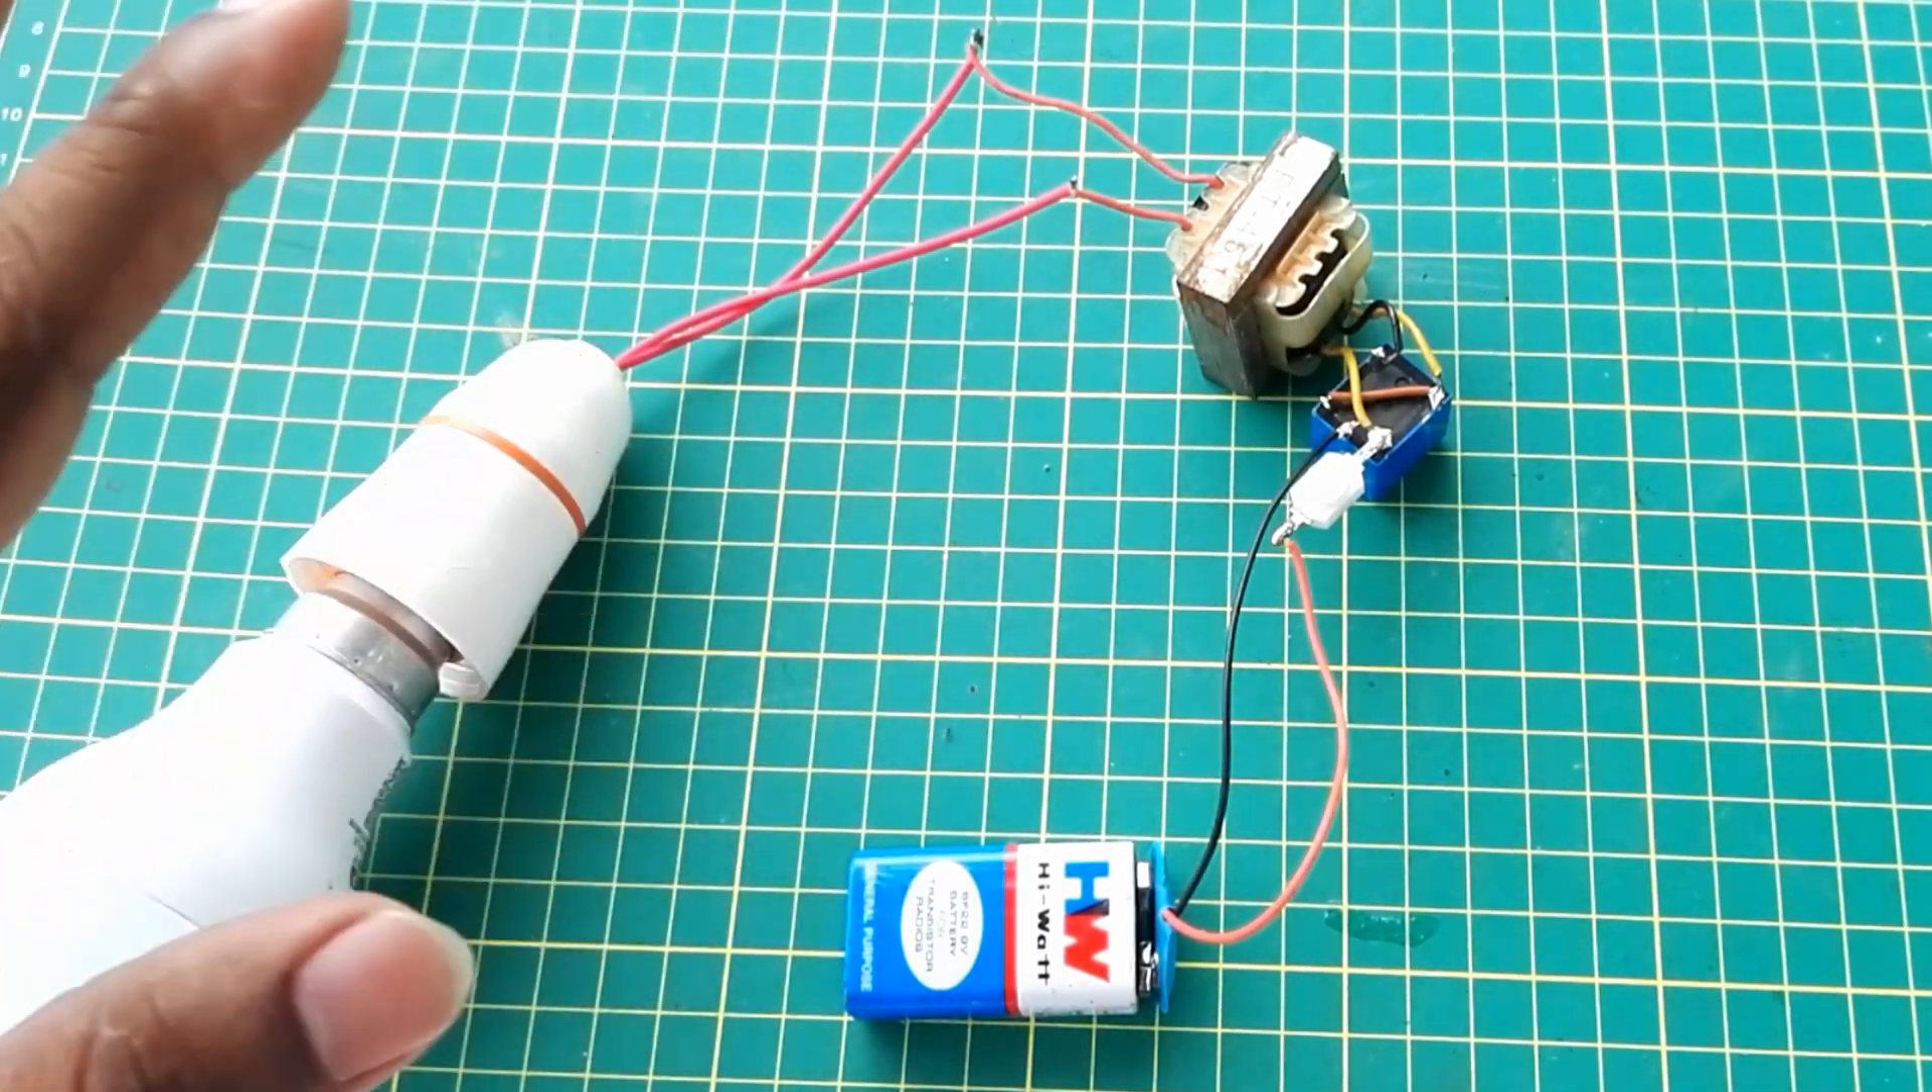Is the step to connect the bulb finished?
Yes.